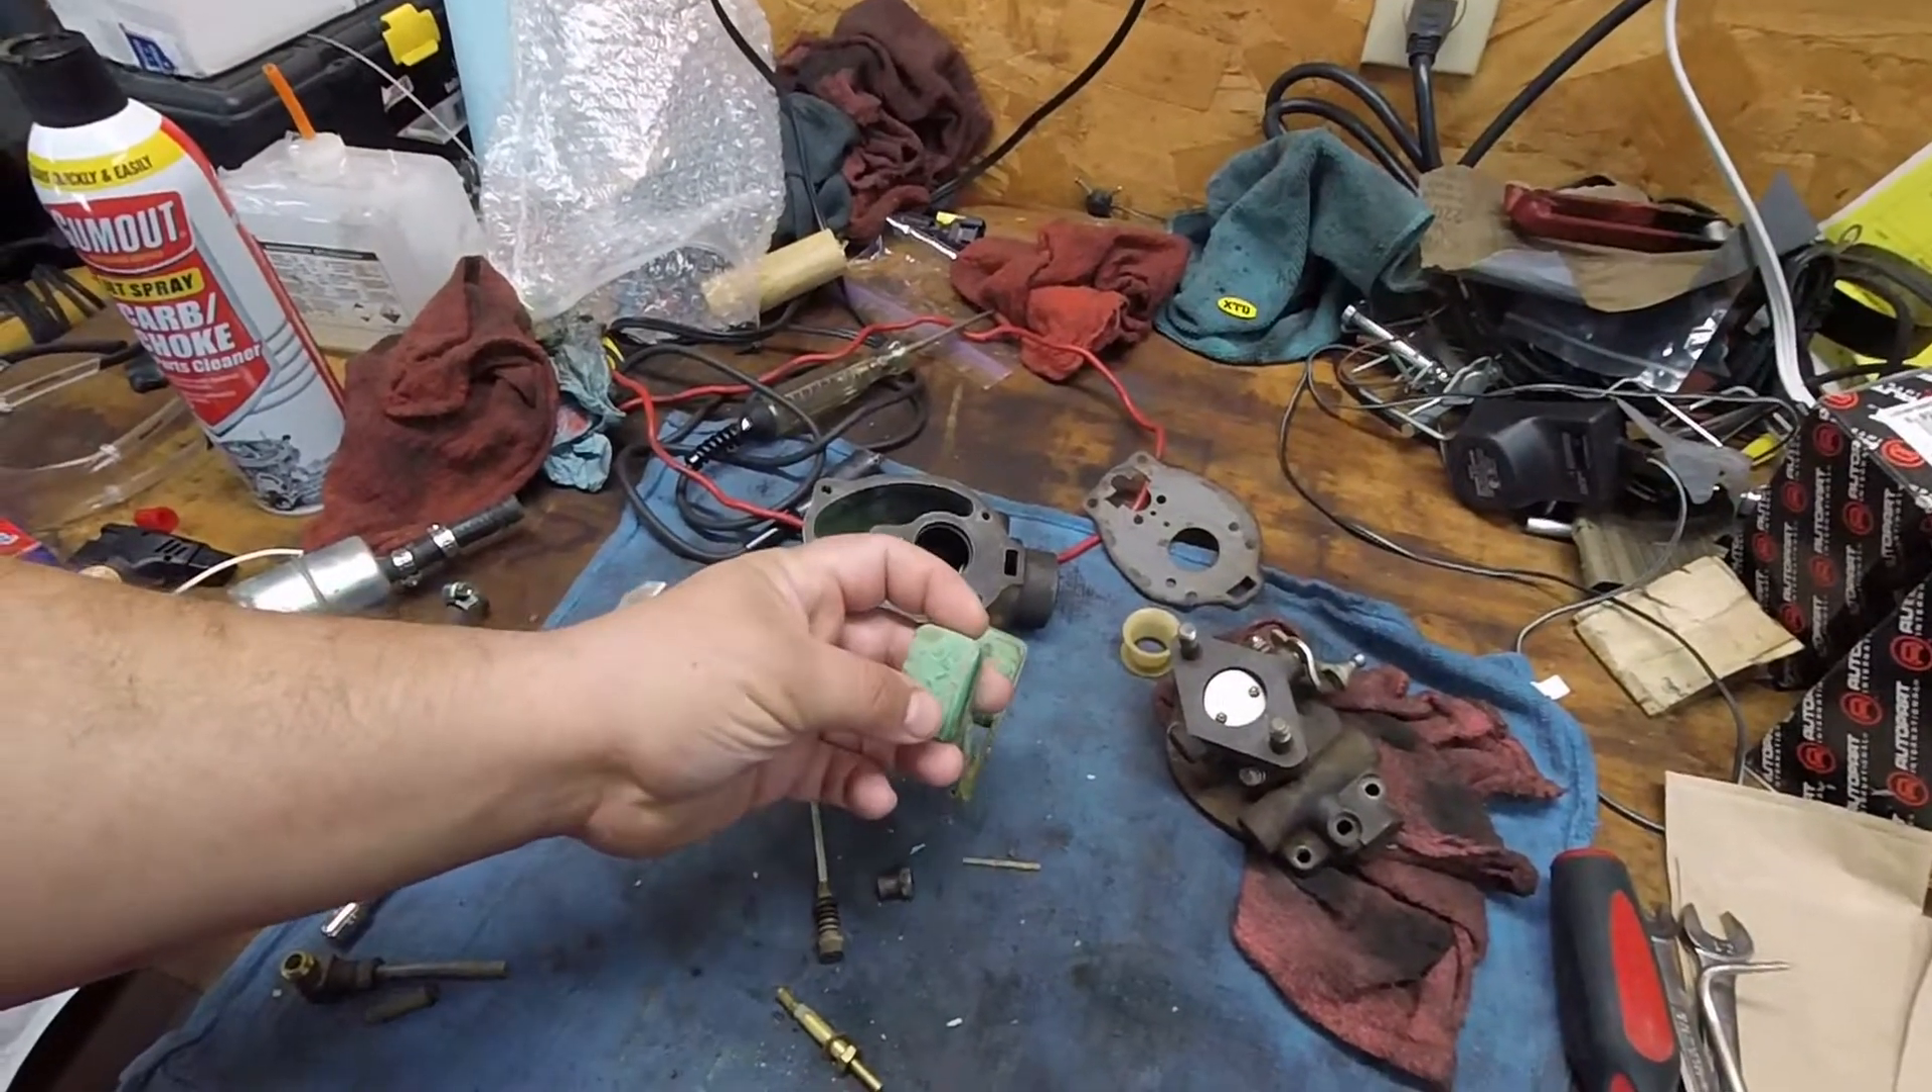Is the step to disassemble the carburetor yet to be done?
No.